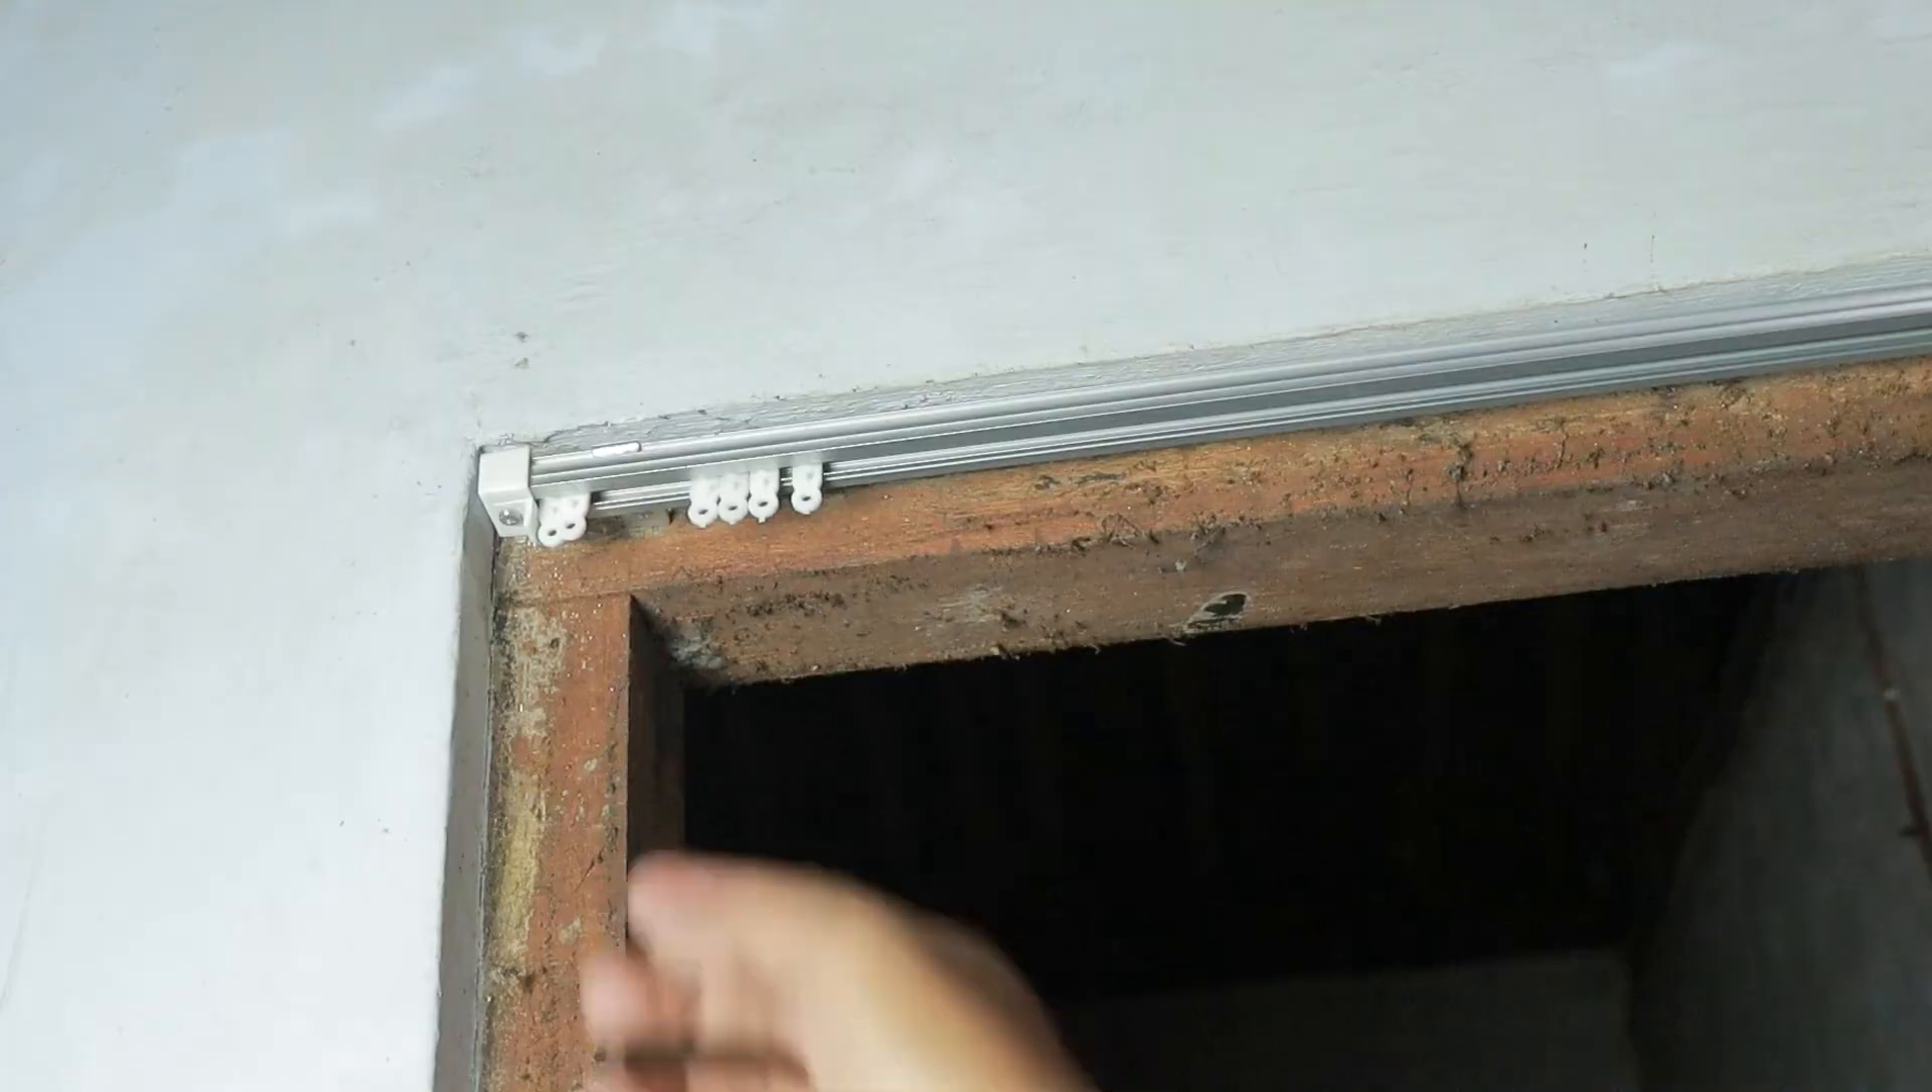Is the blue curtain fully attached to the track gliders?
No.